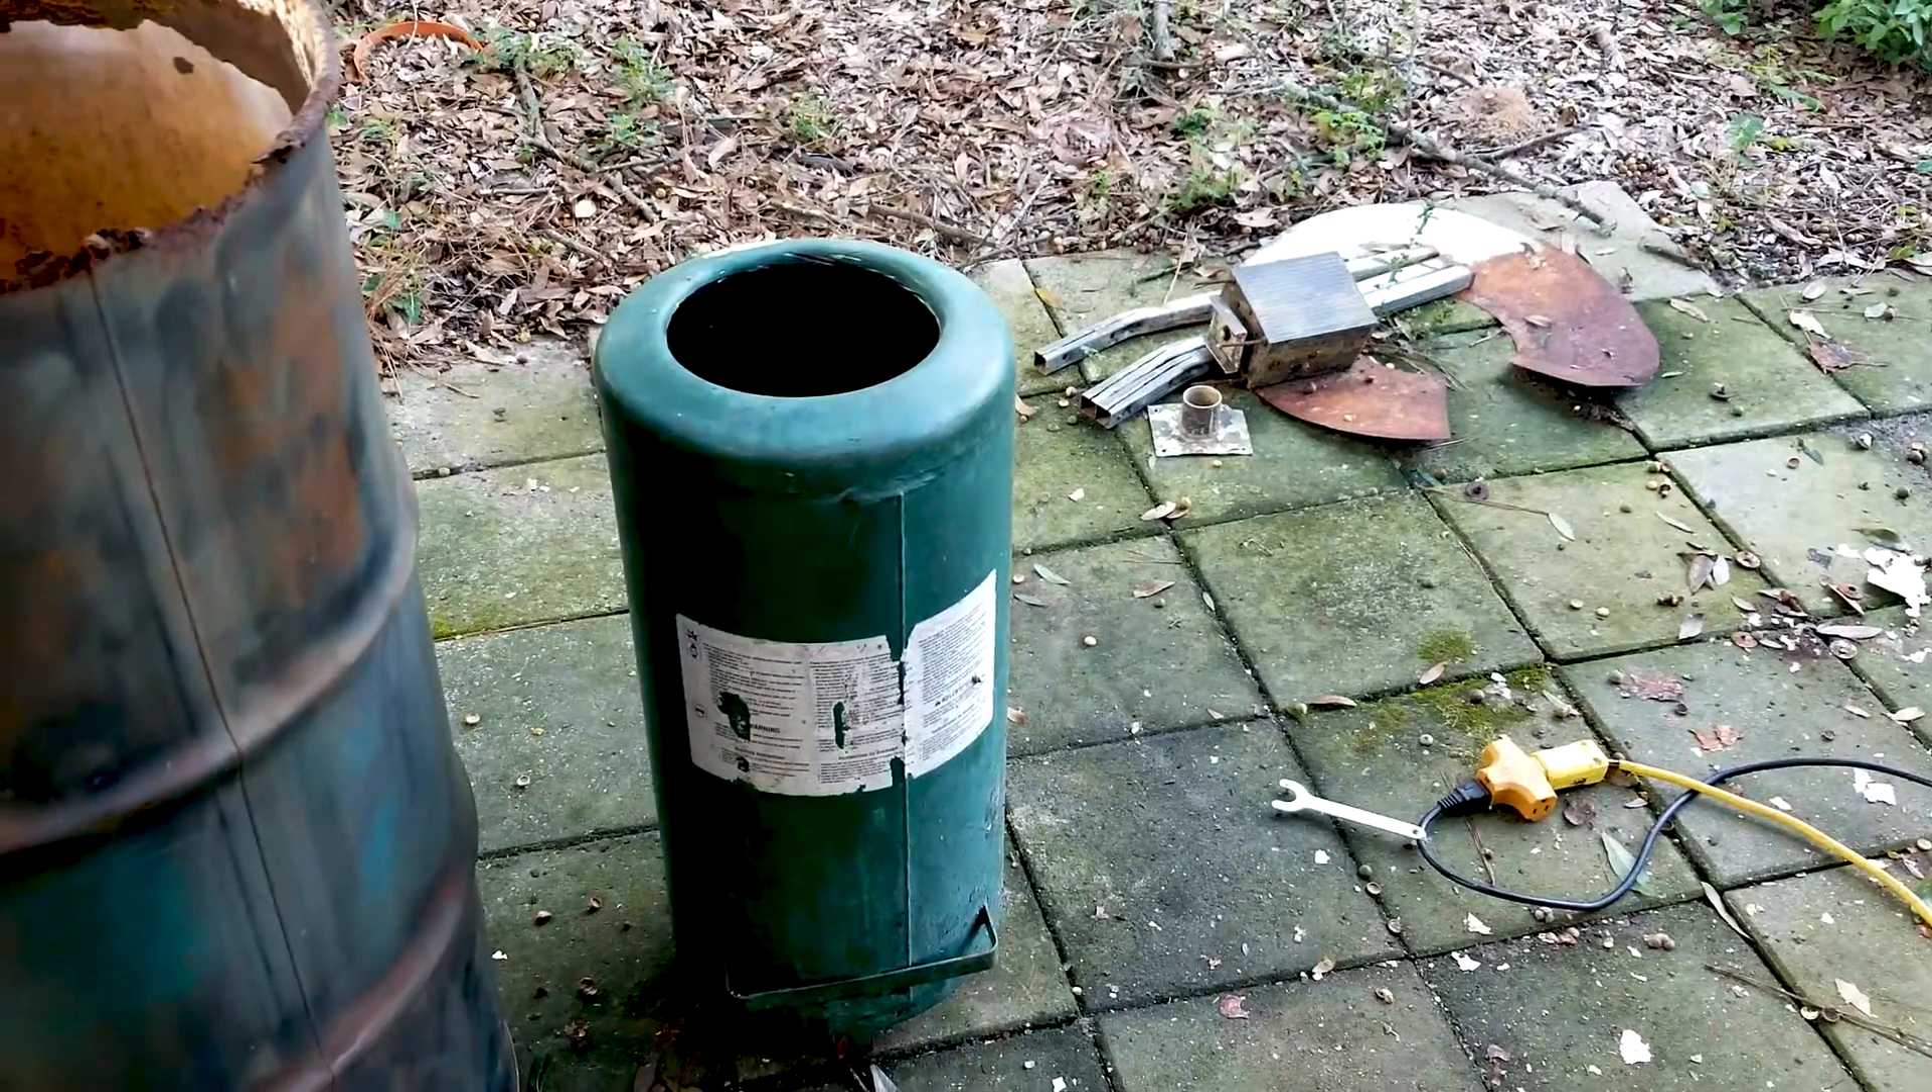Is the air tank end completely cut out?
Yes.